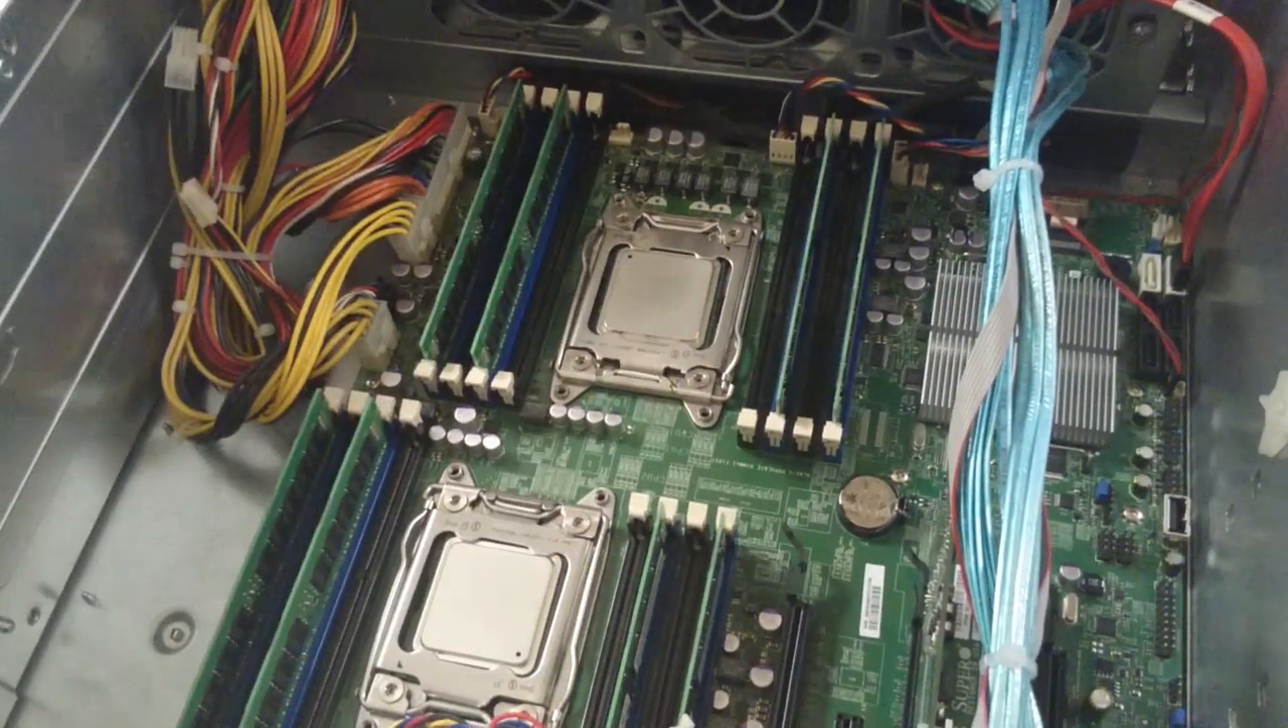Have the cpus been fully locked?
Yes.